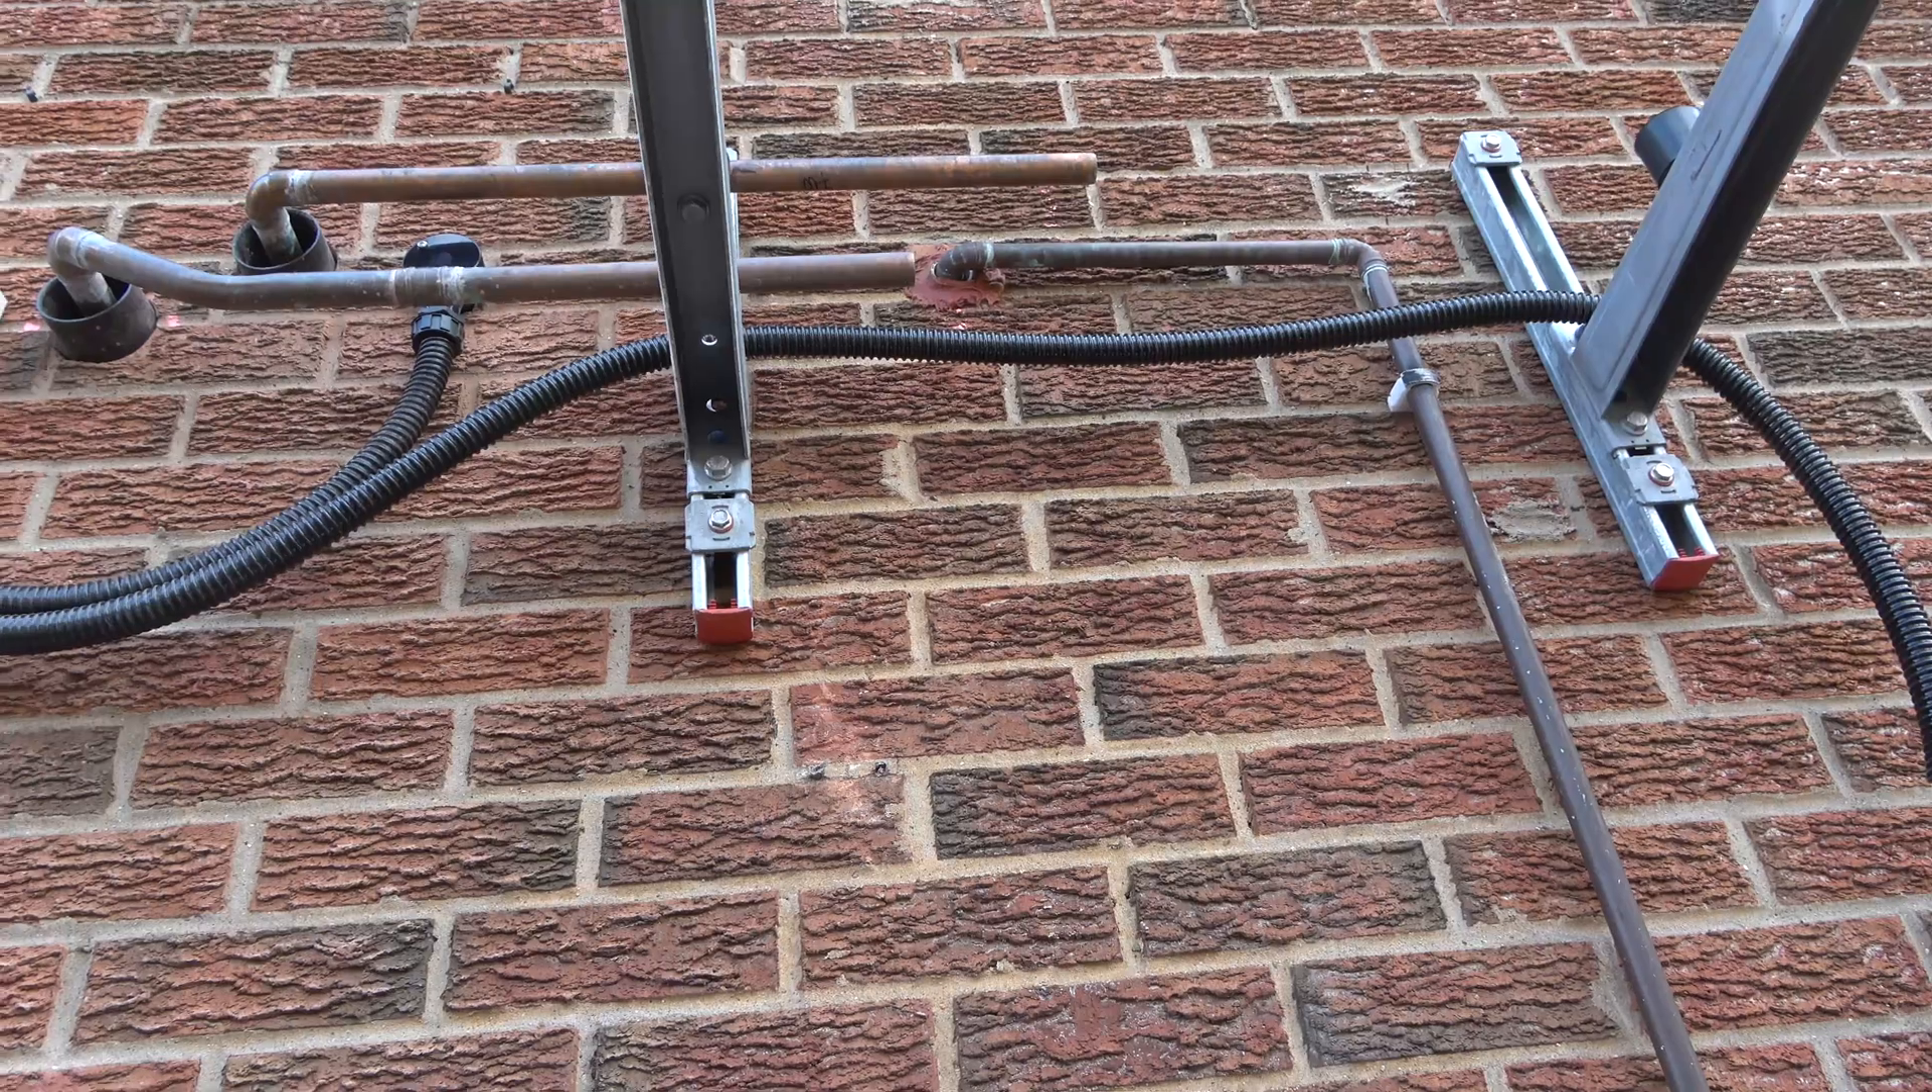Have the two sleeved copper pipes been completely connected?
No.